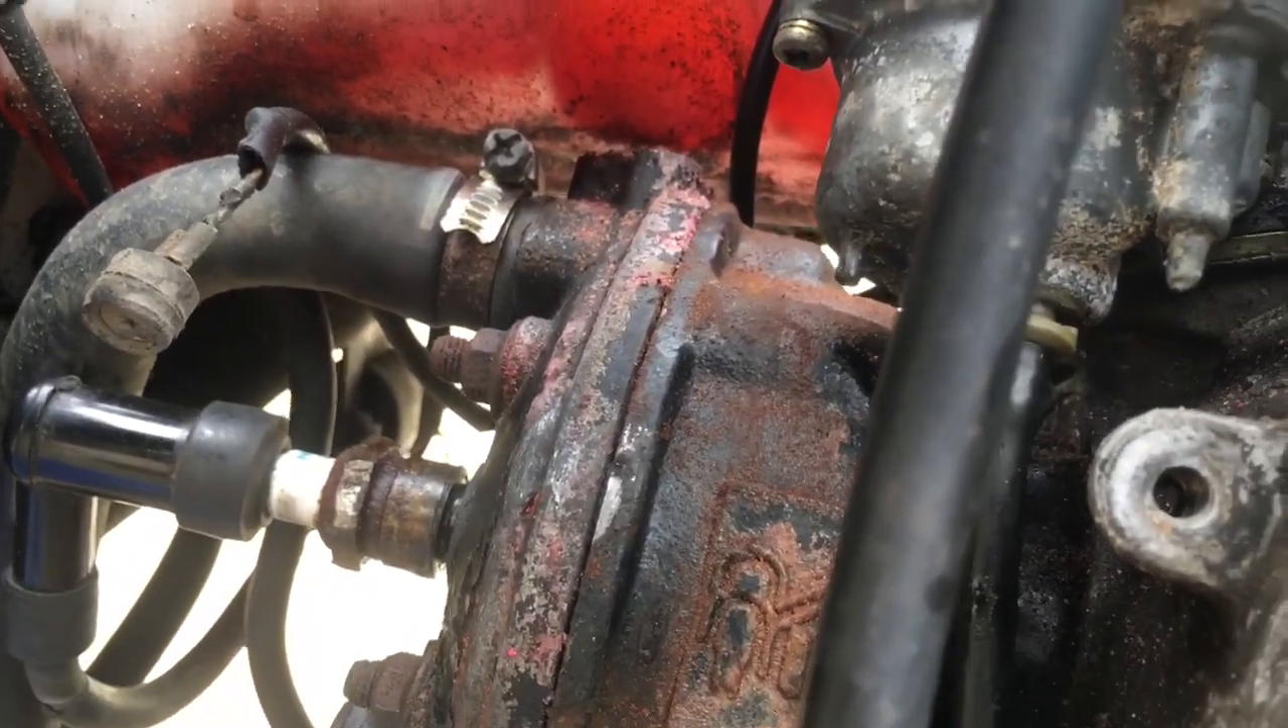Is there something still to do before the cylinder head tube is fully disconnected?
Yes.